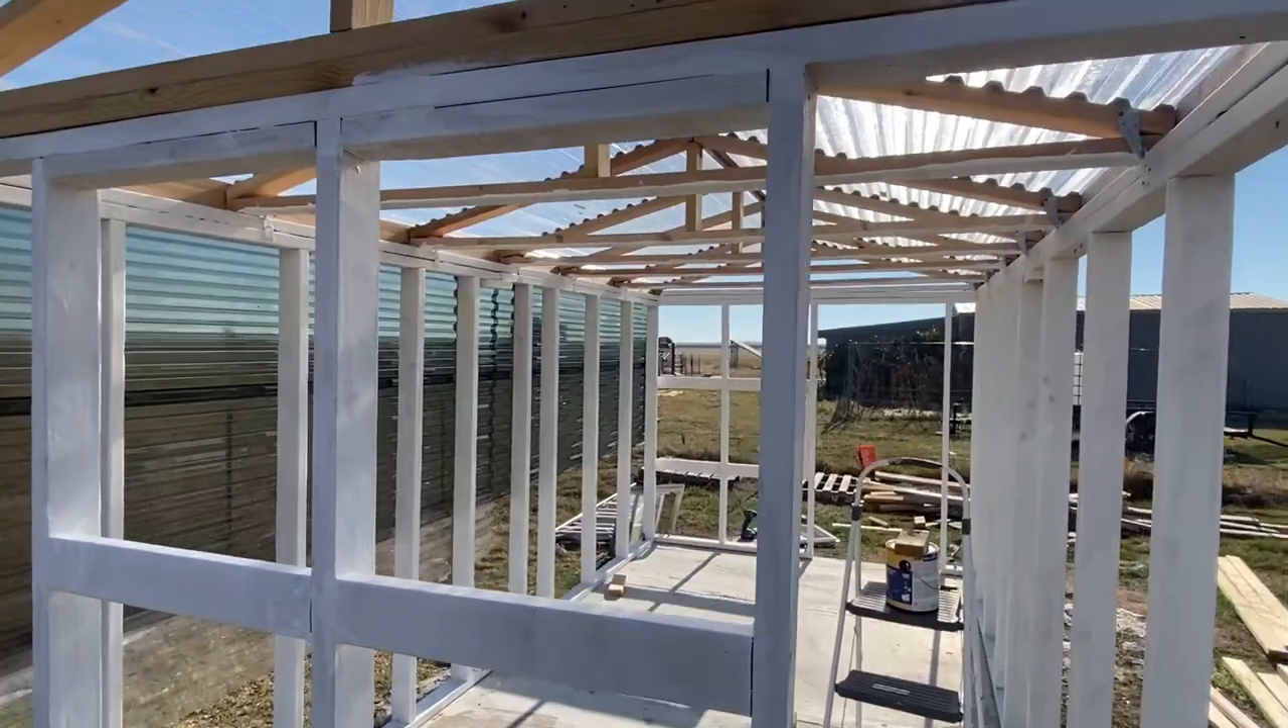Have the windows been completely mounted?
No.